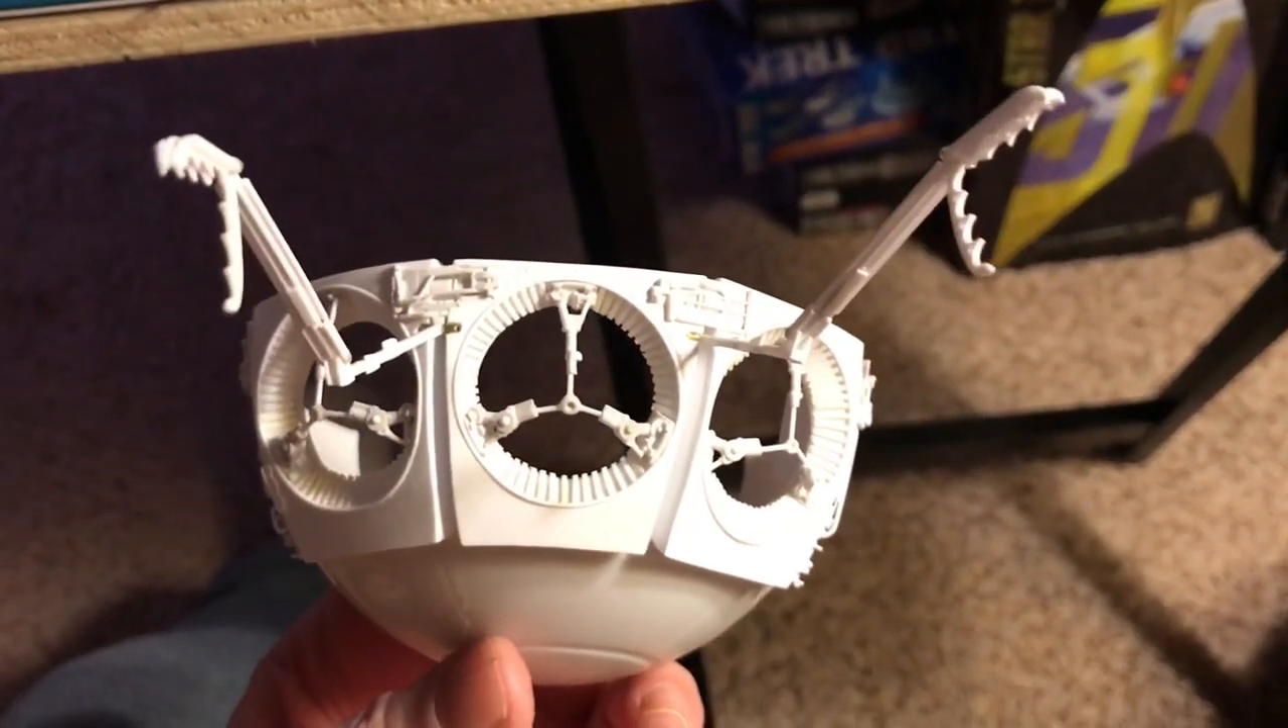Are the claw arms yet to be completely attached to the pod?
No.